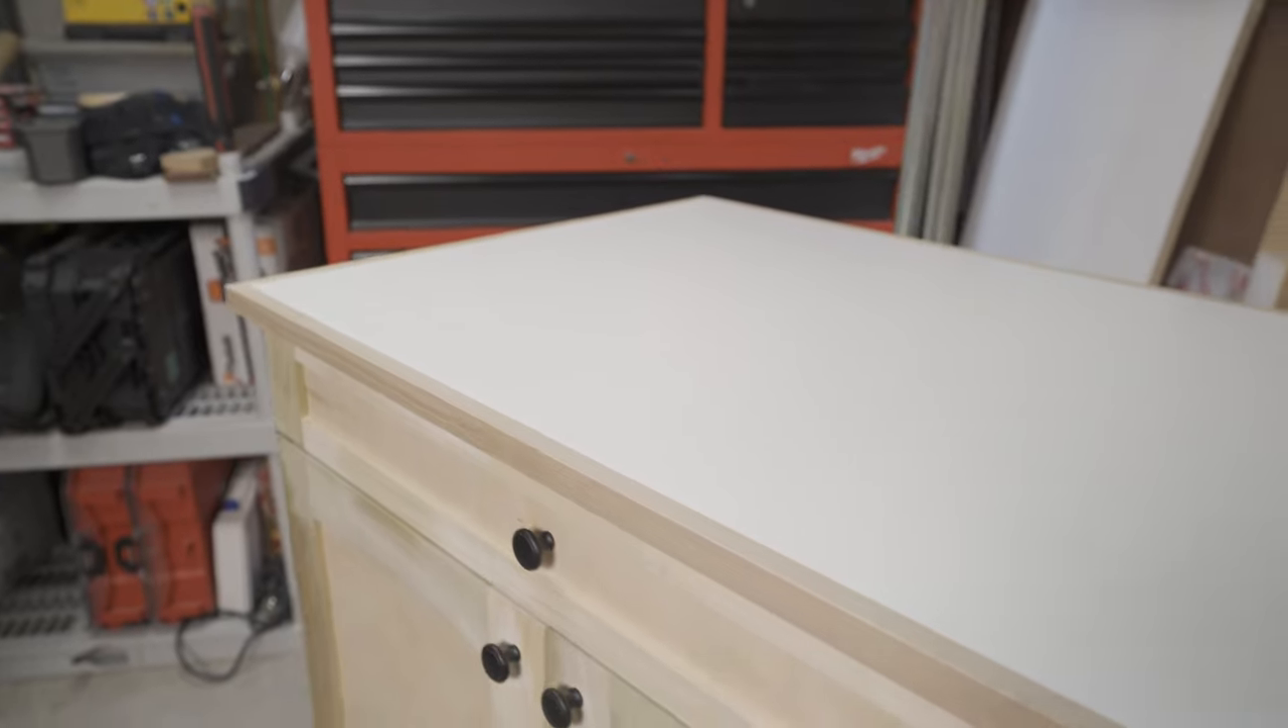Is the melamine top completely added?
Yes.